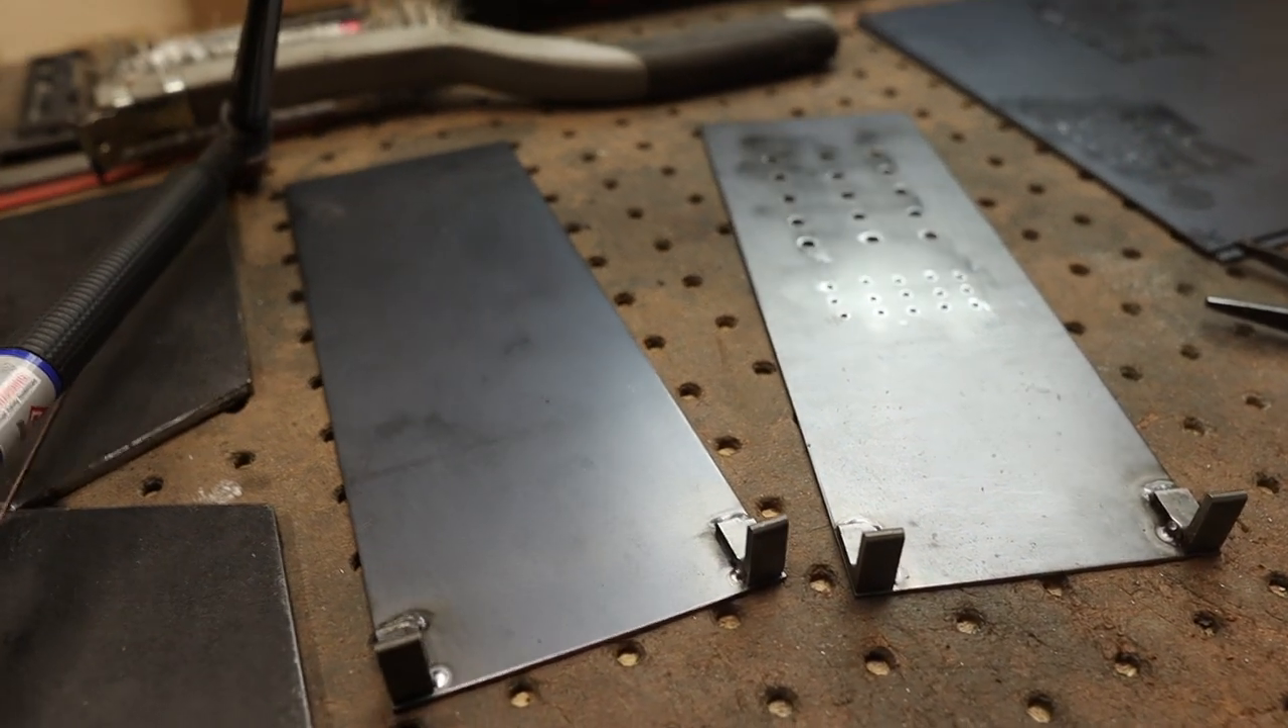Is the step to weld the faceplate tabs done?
Yes.